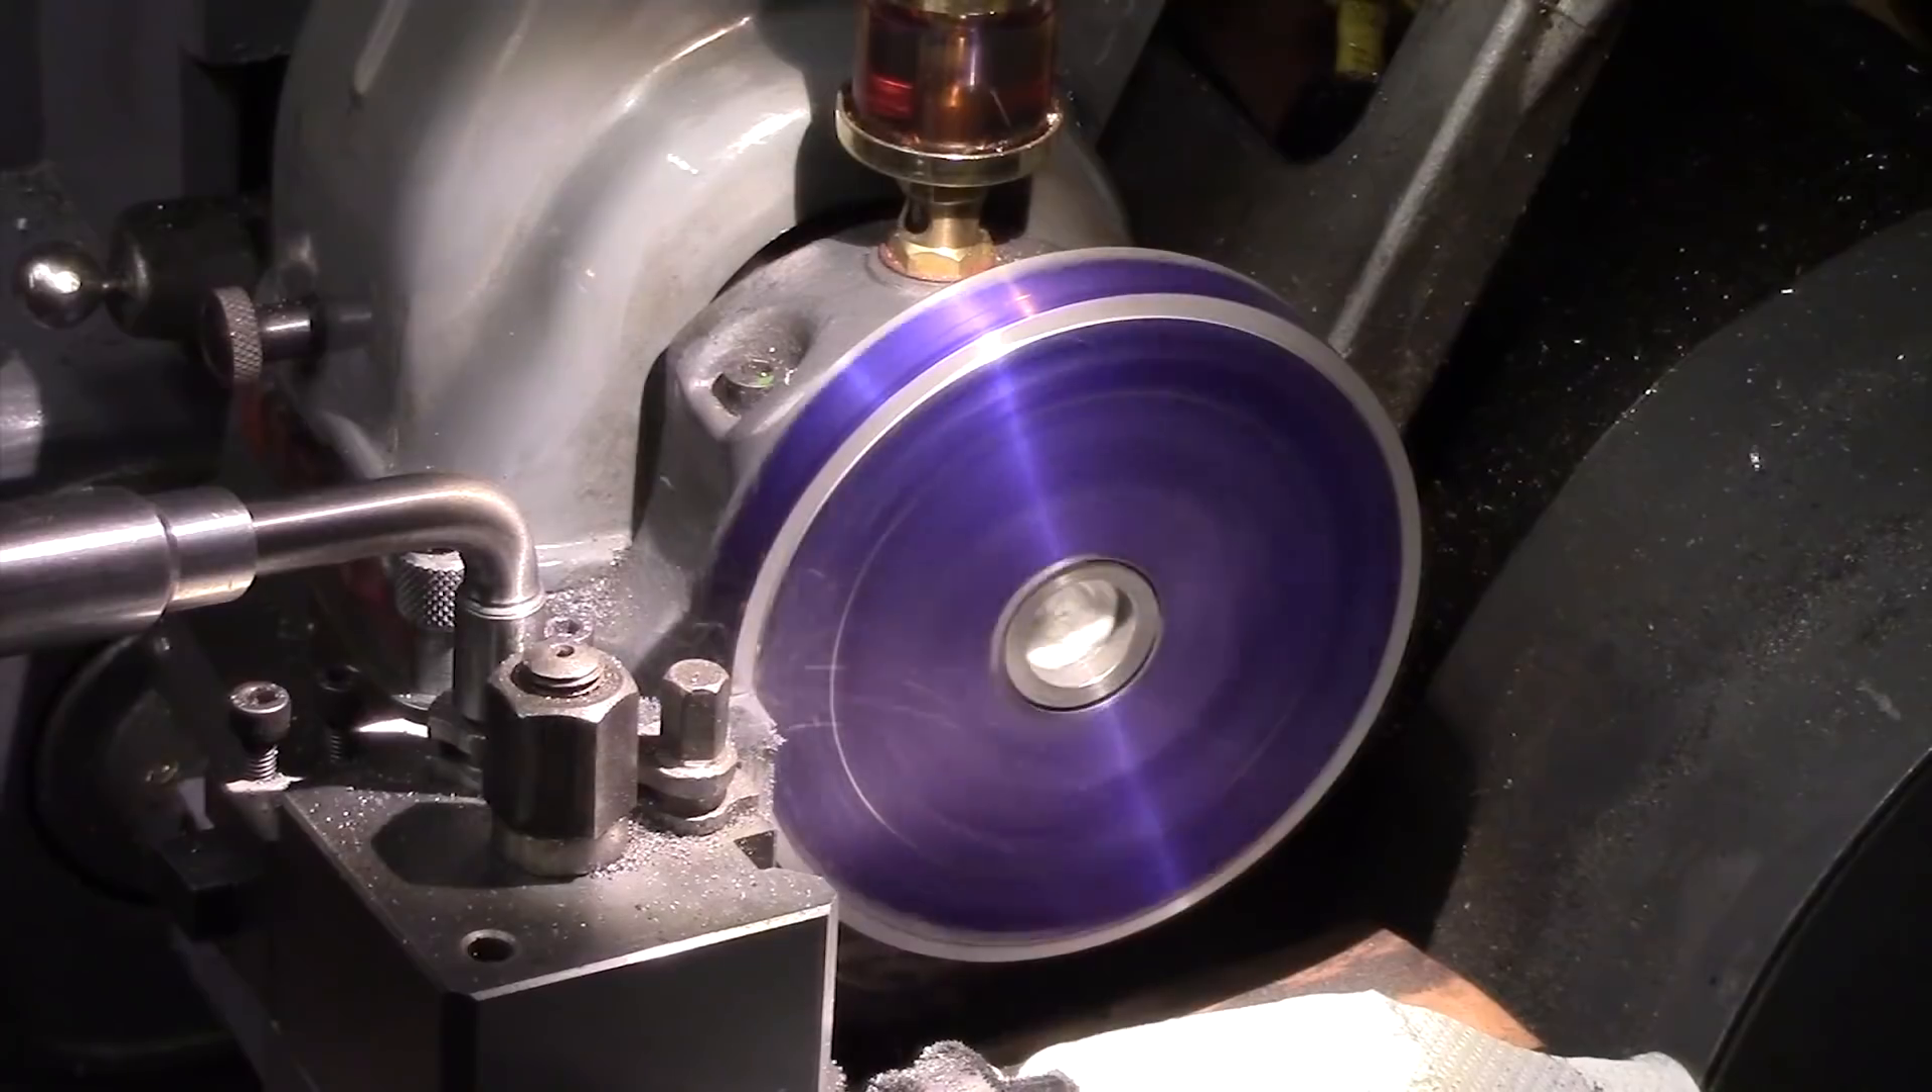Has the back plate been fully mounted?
Yes.